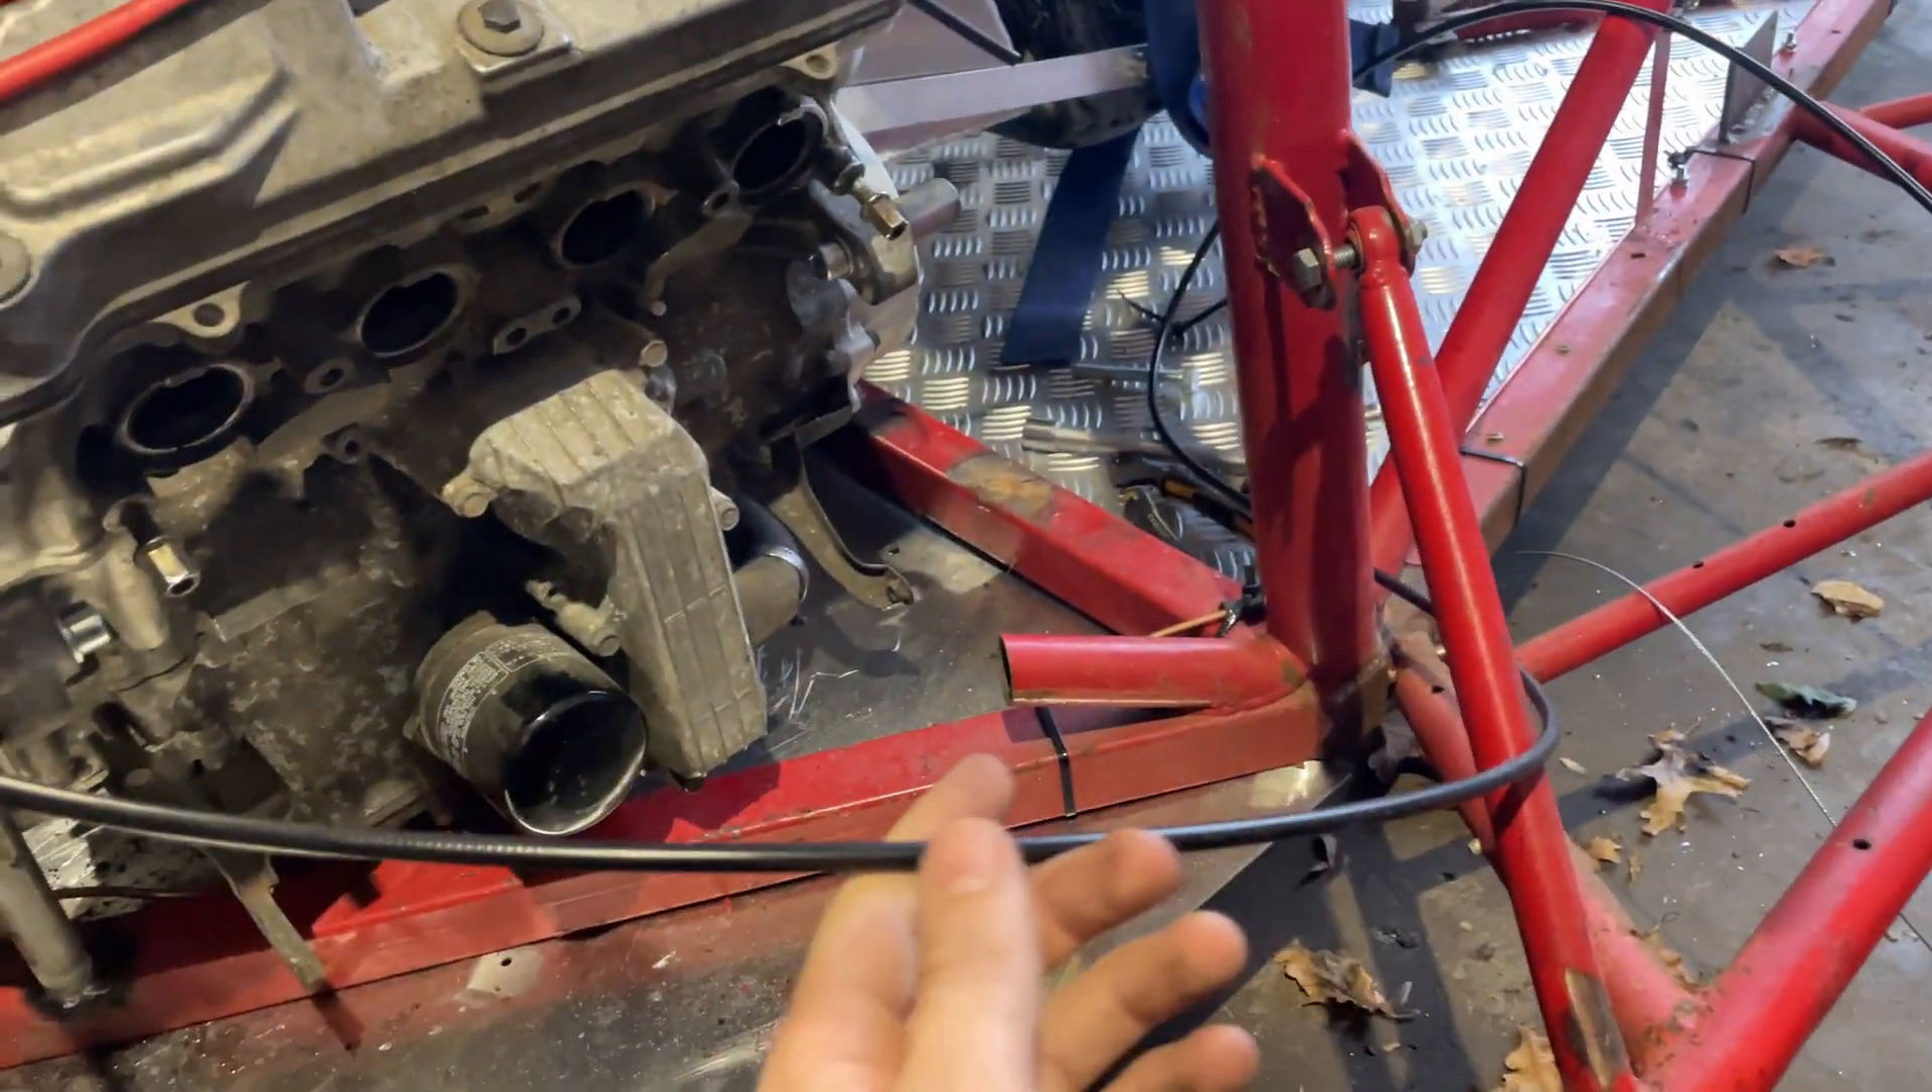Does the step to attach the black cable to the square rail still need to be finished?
Yes.